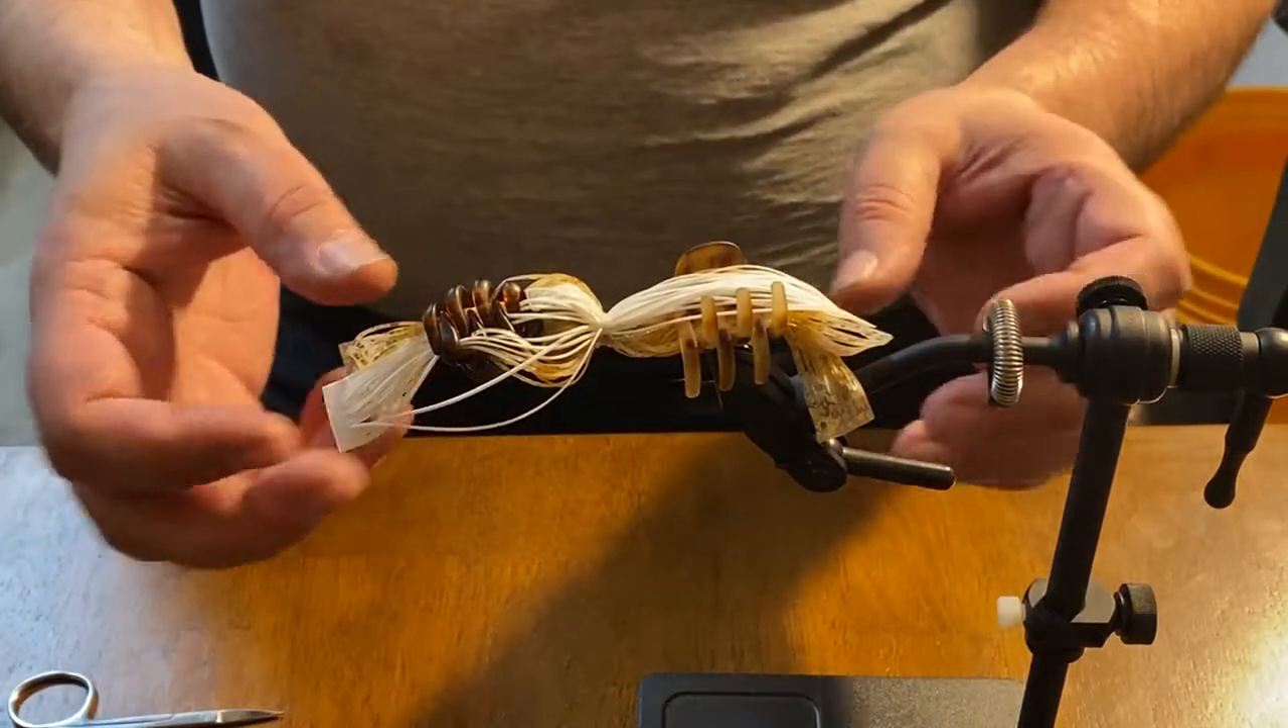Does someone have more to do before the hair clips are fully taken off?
Yes.